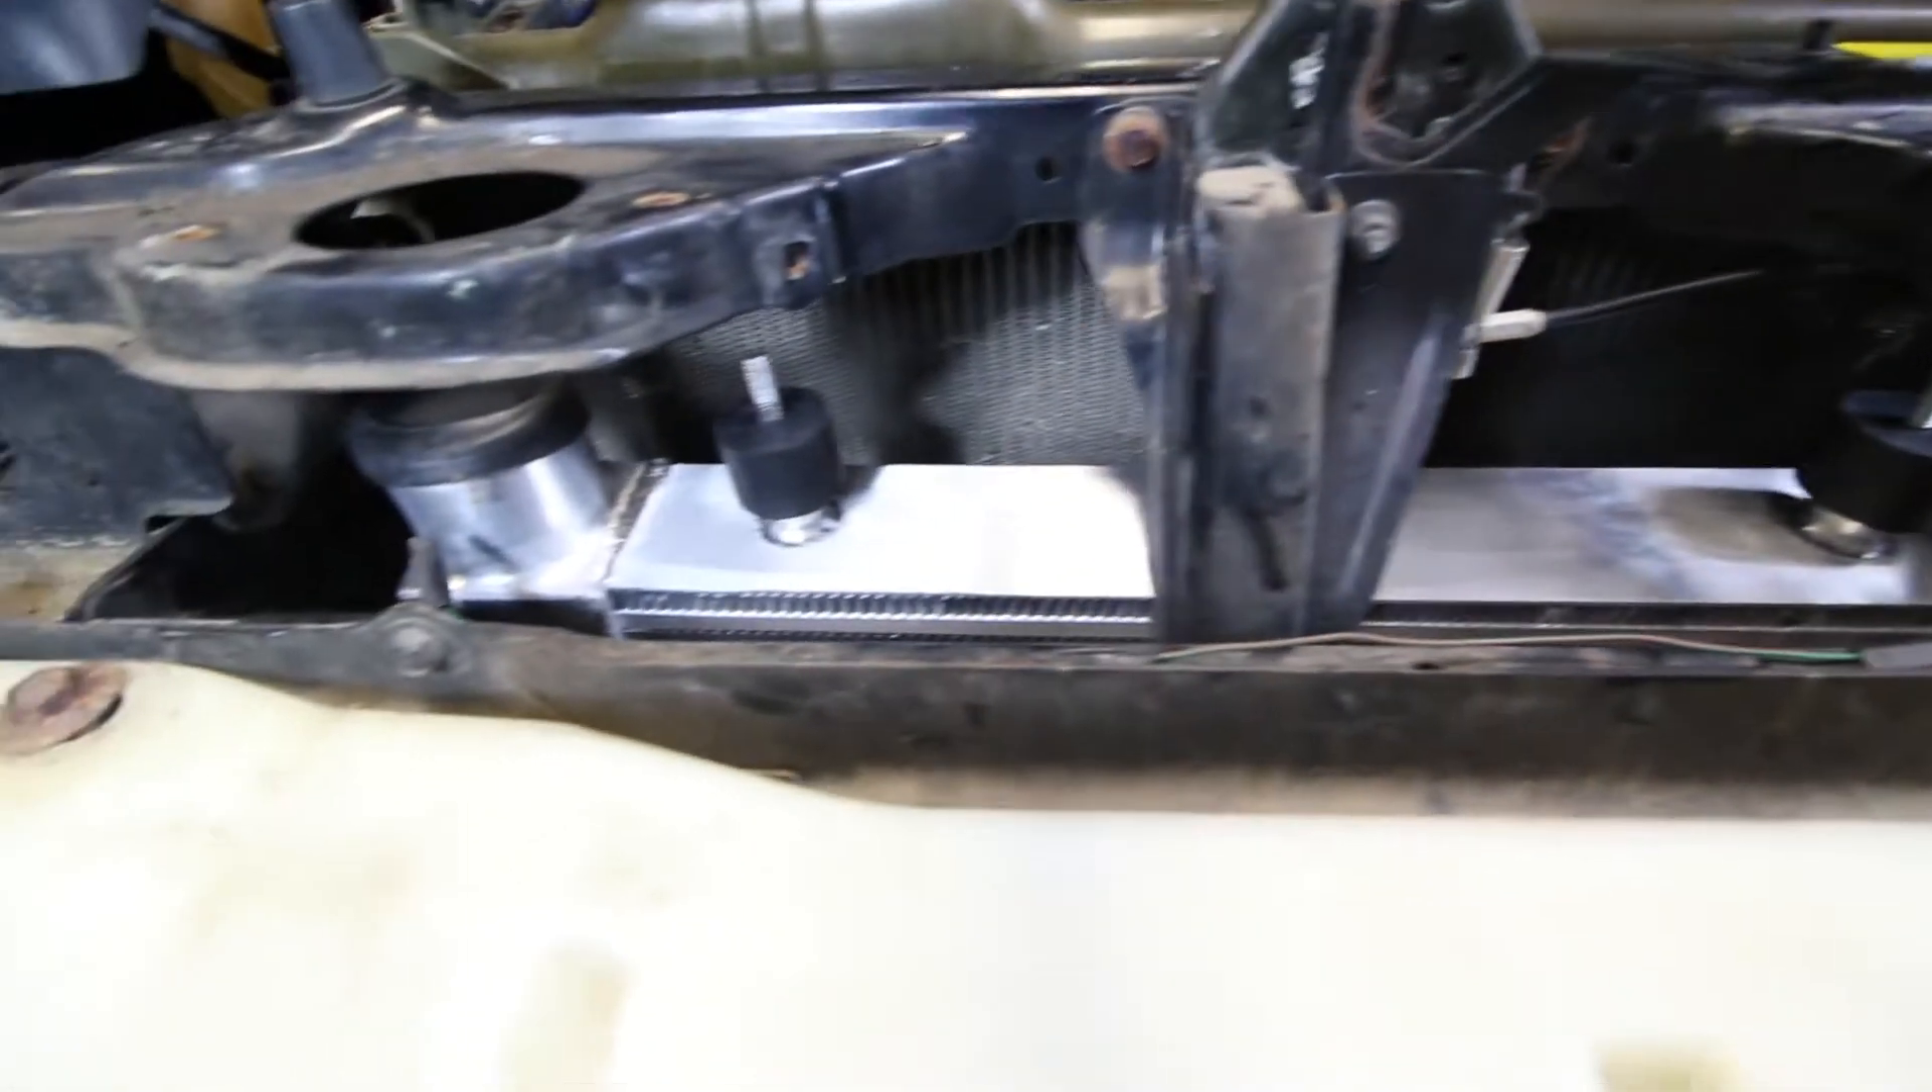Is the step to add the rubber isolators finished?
Yes.